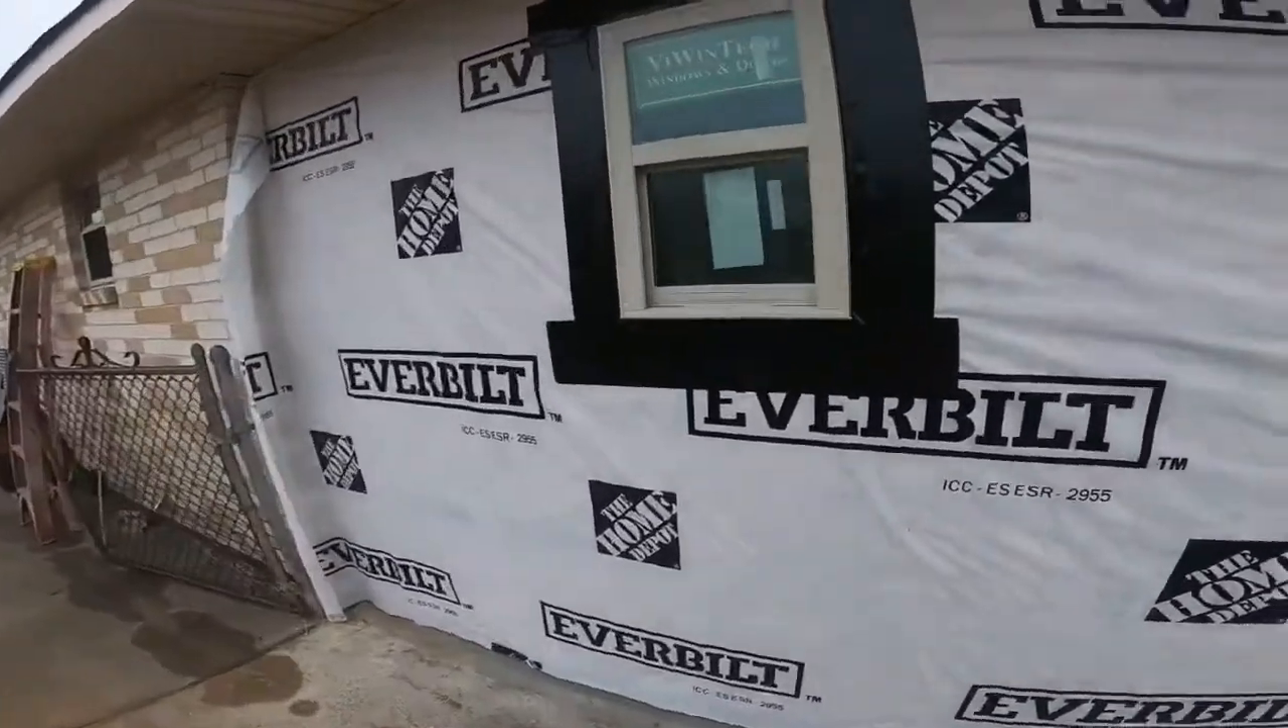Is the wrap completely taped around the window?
Yes.